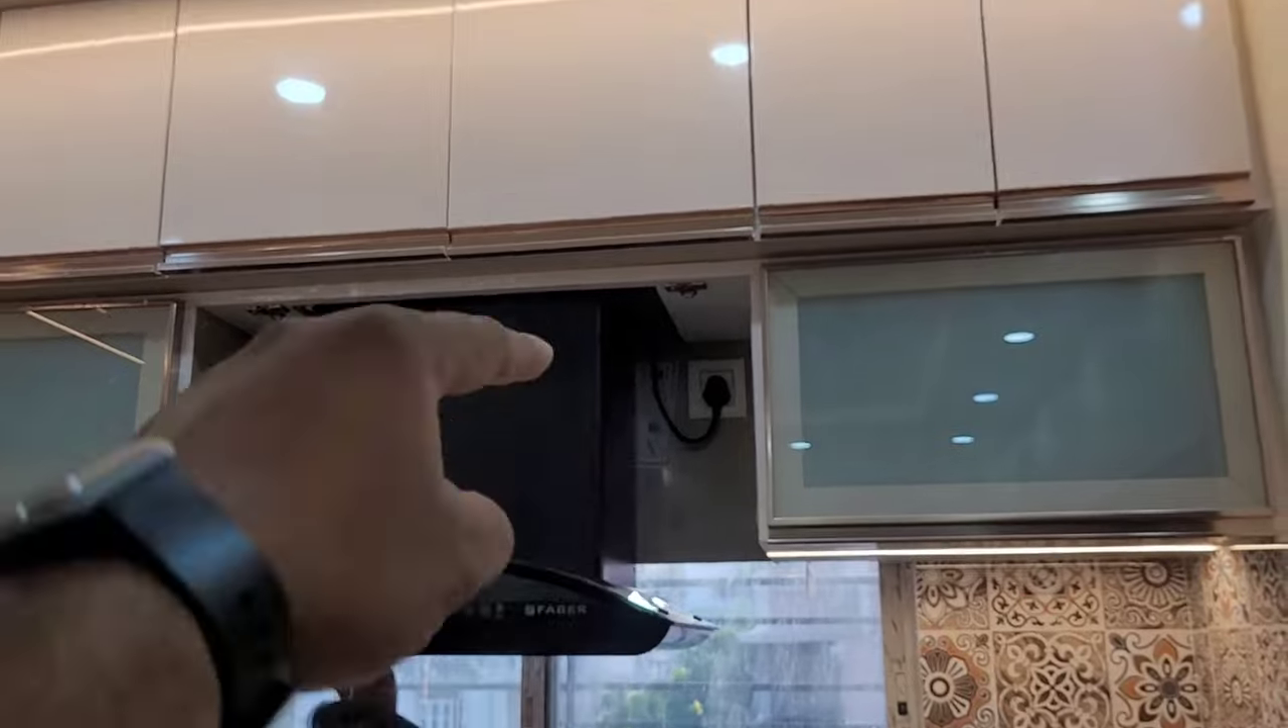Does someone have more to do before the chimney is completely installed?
No.